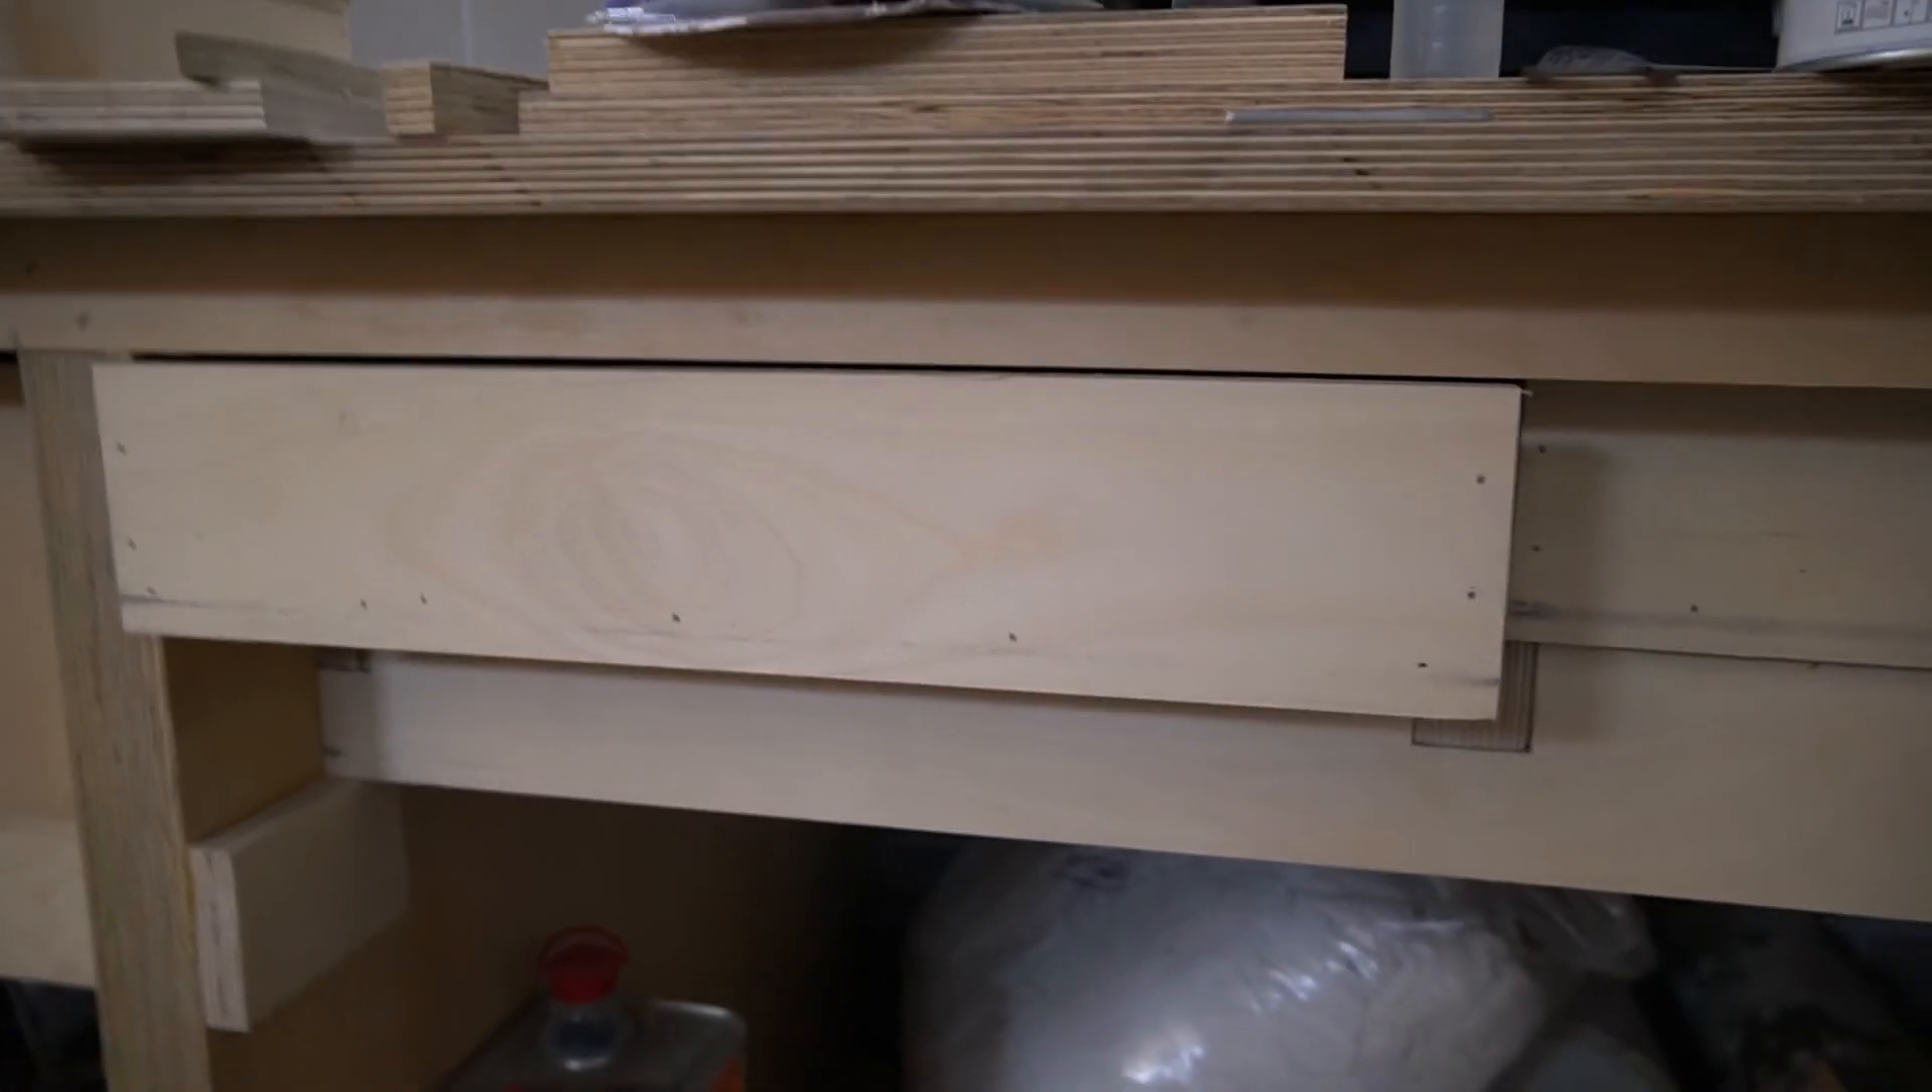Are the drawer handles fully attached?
No.